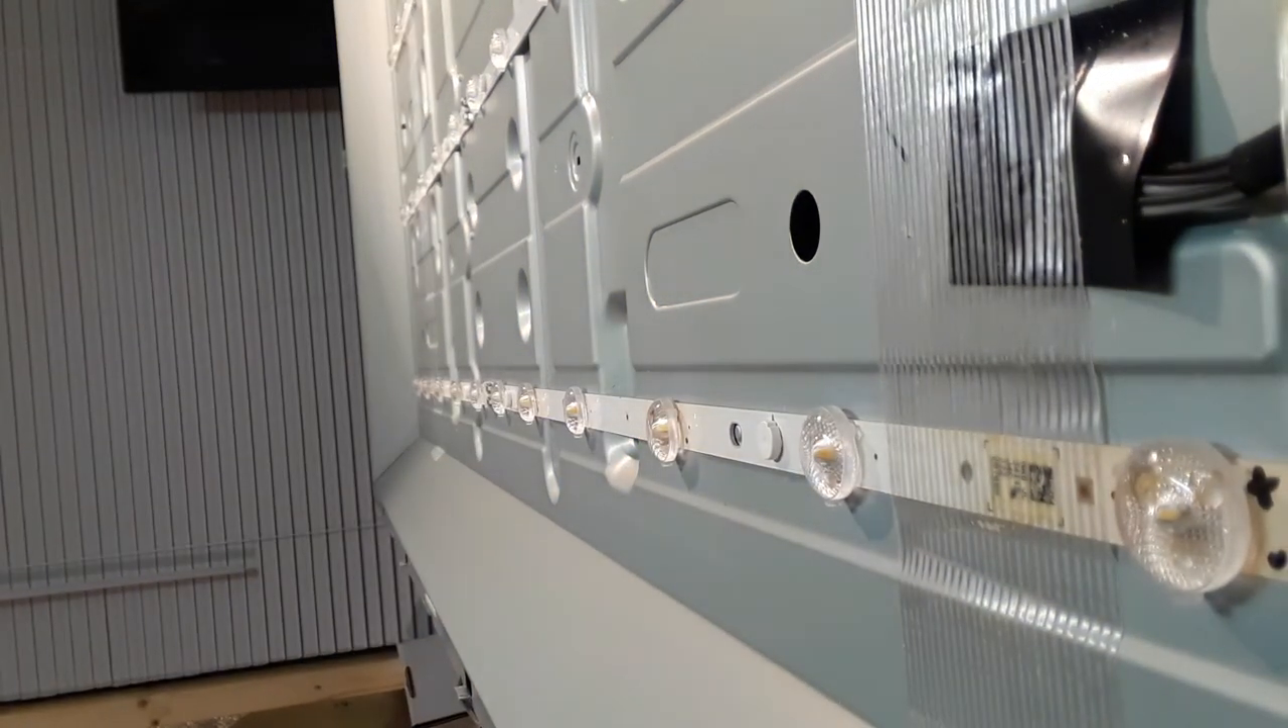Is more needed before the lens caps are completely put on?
No.